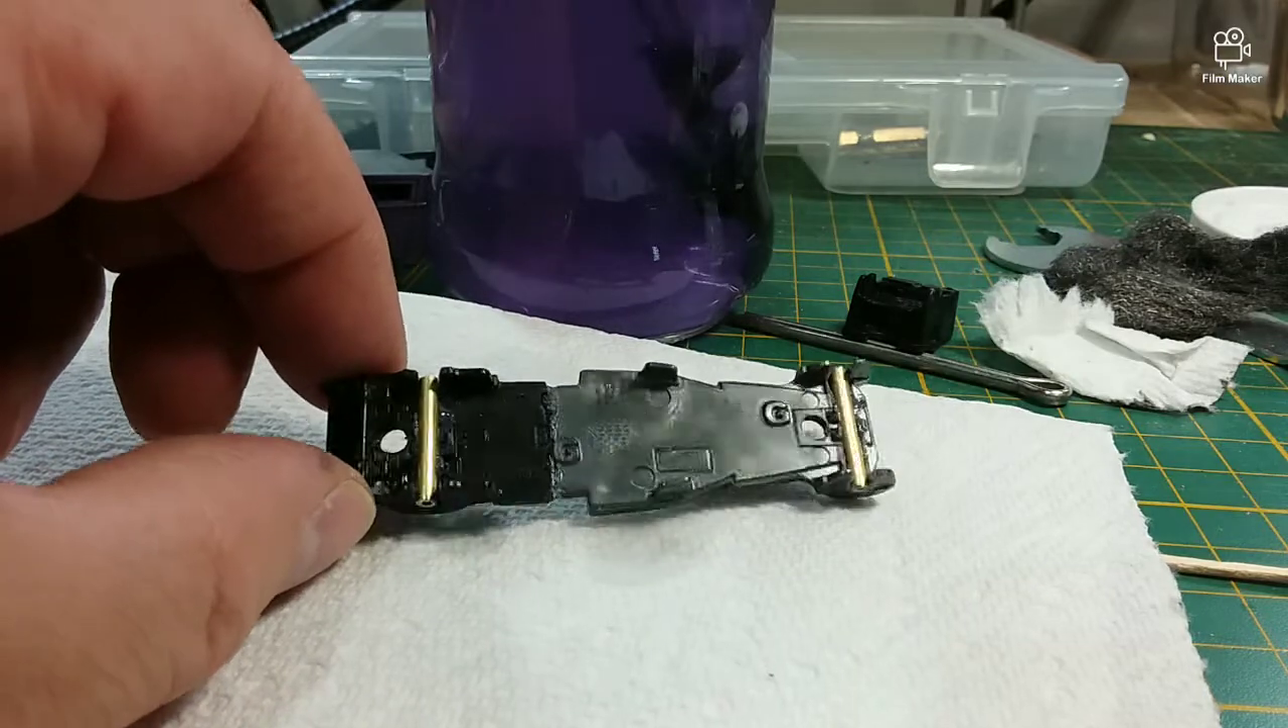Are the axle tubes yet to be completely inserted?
No.